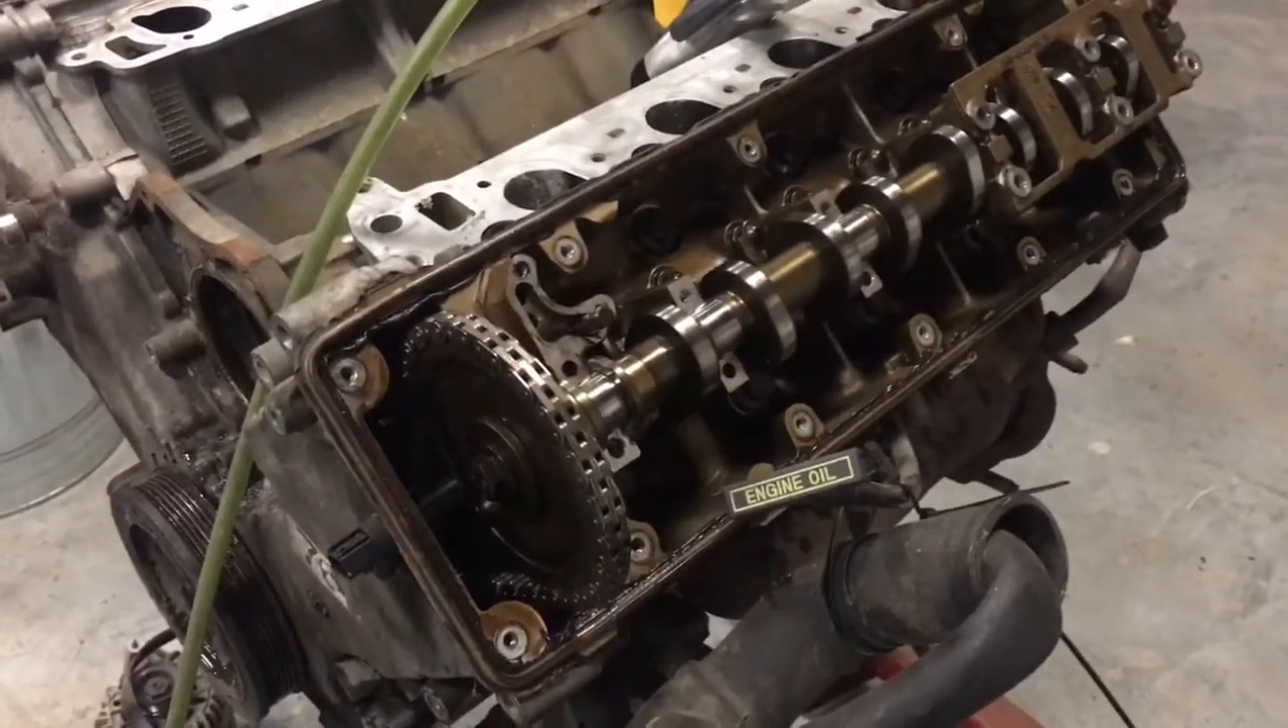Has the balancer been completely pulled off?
No.